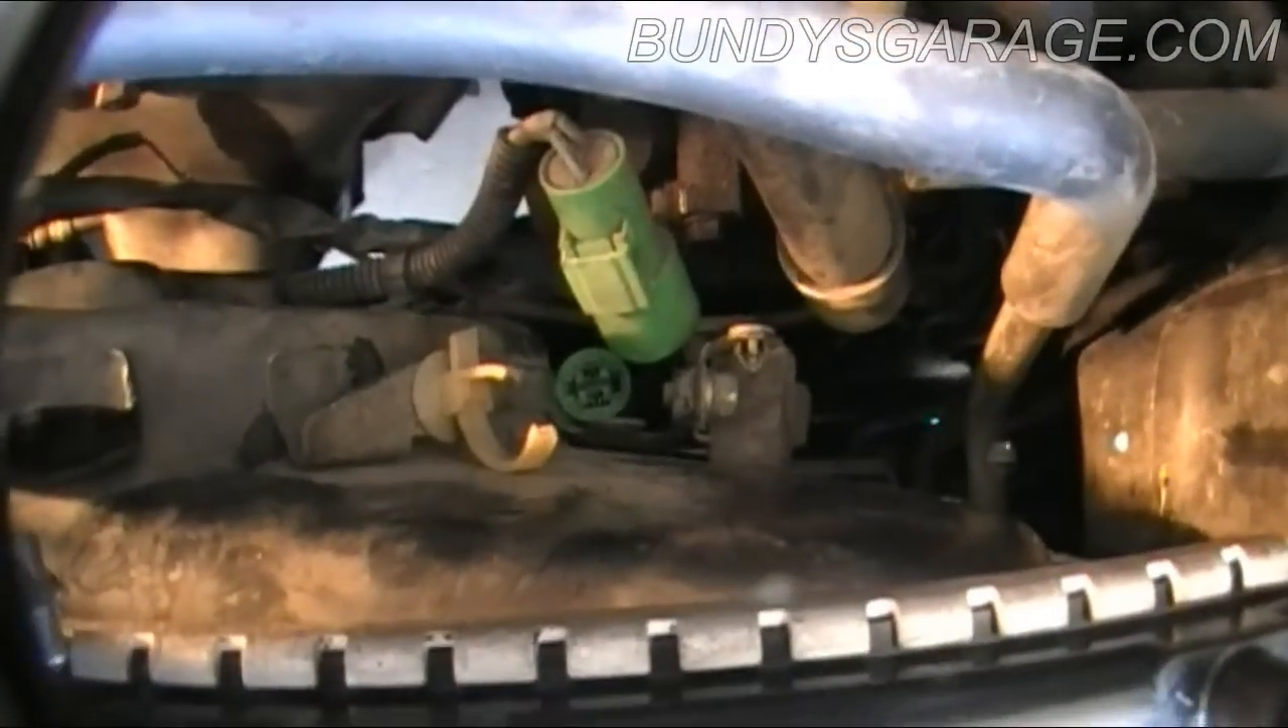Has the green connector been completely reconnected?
No.